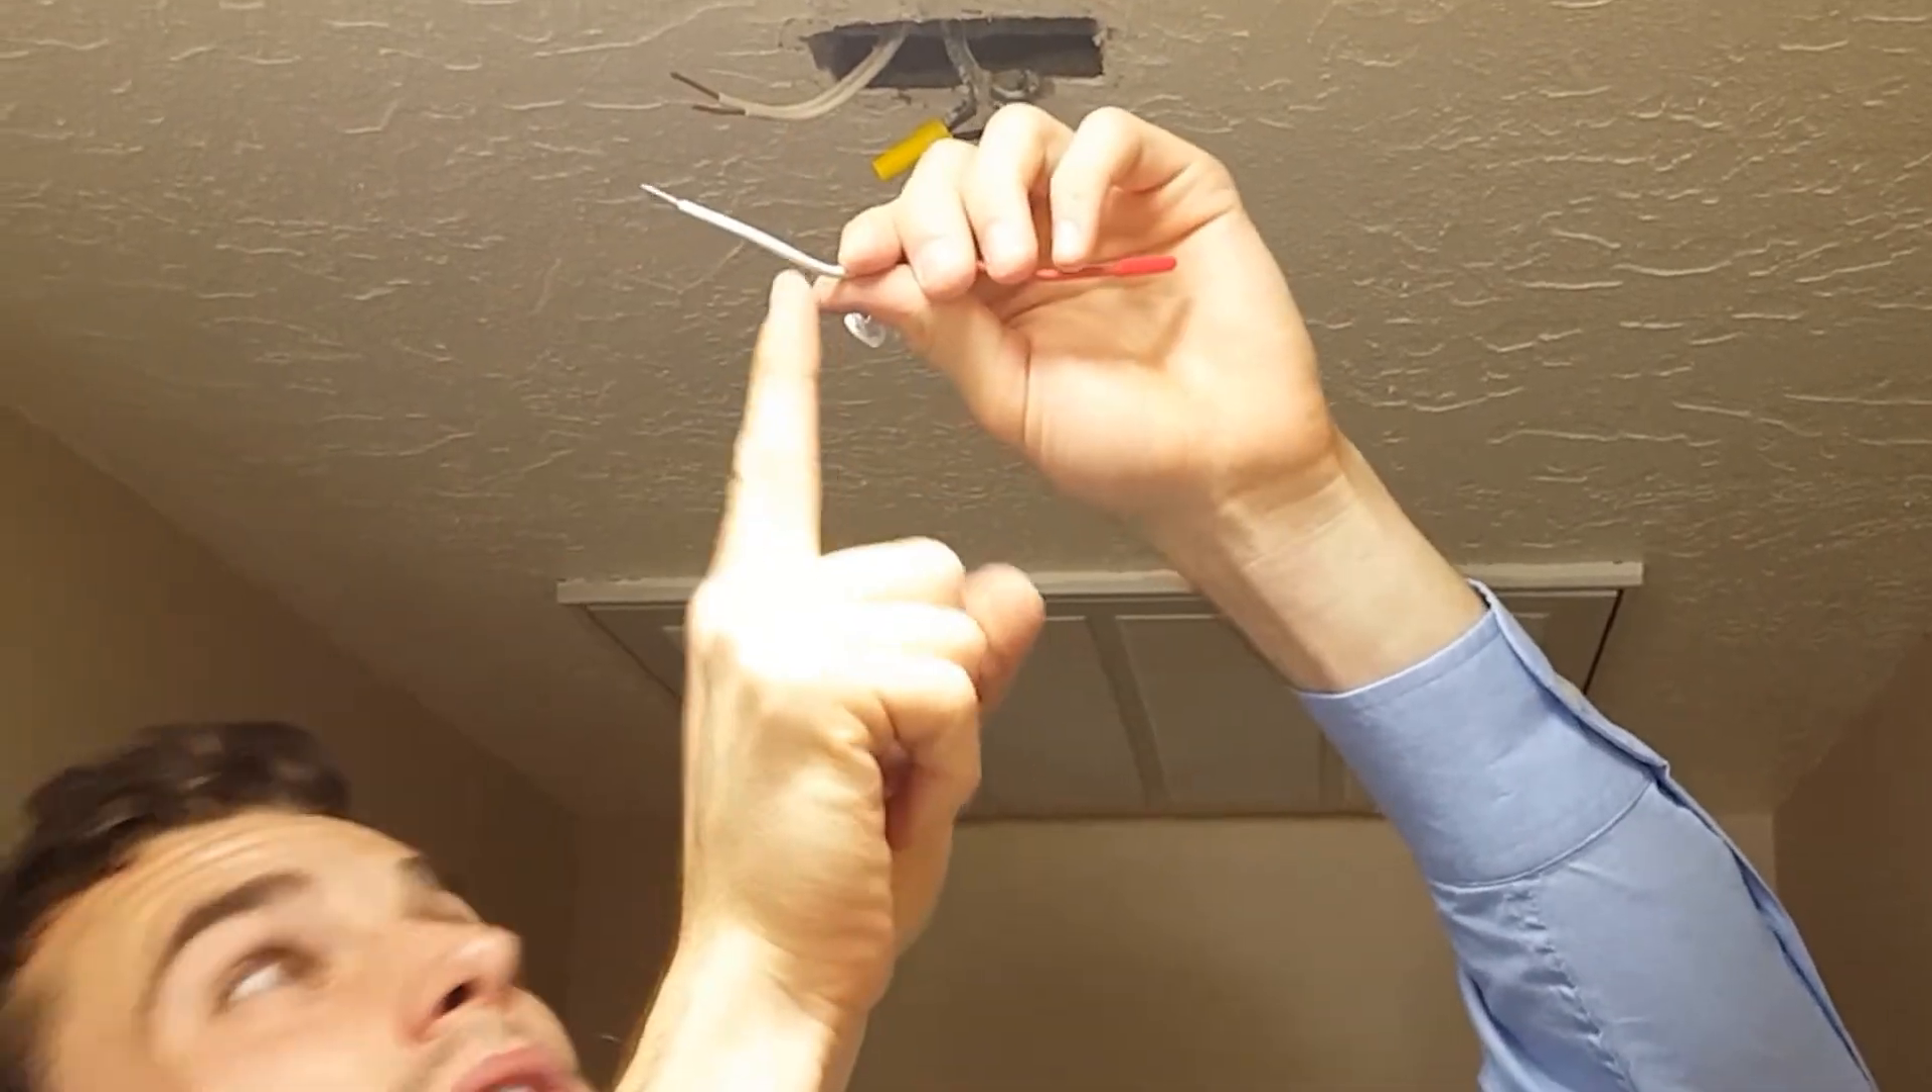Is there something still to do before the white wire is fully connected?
Yes.